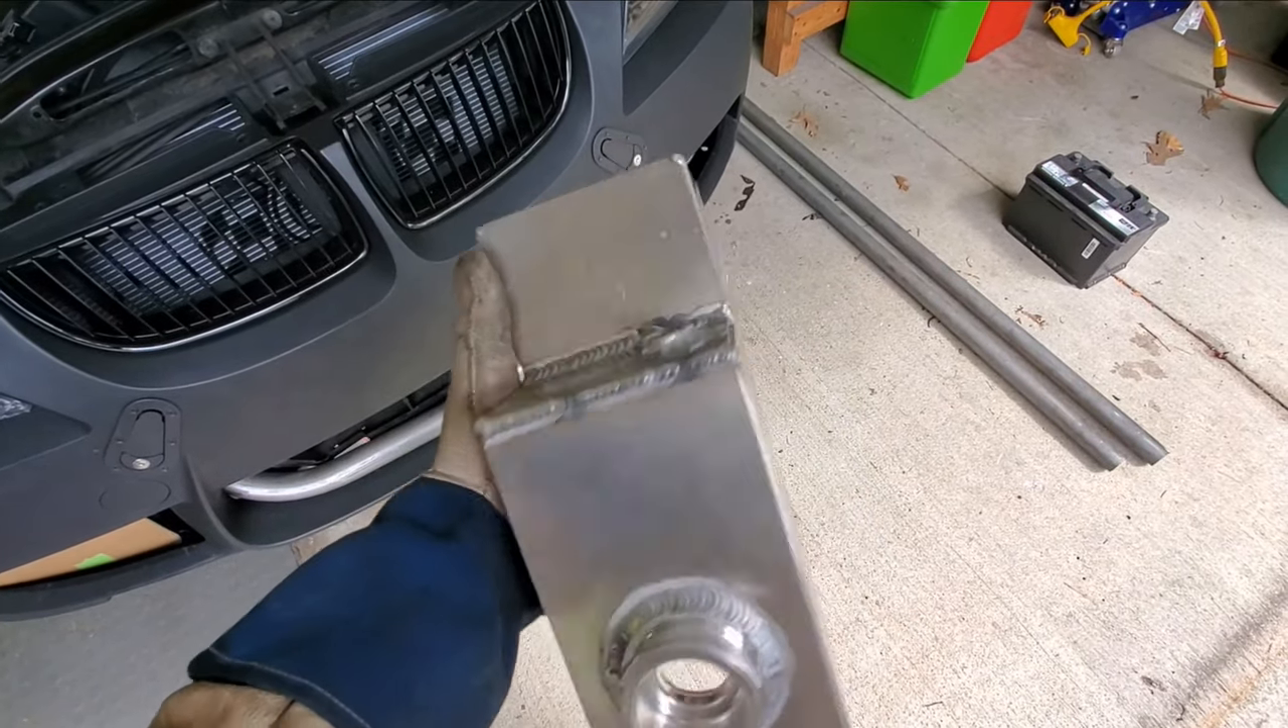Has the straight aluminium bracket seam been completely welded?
Yes.